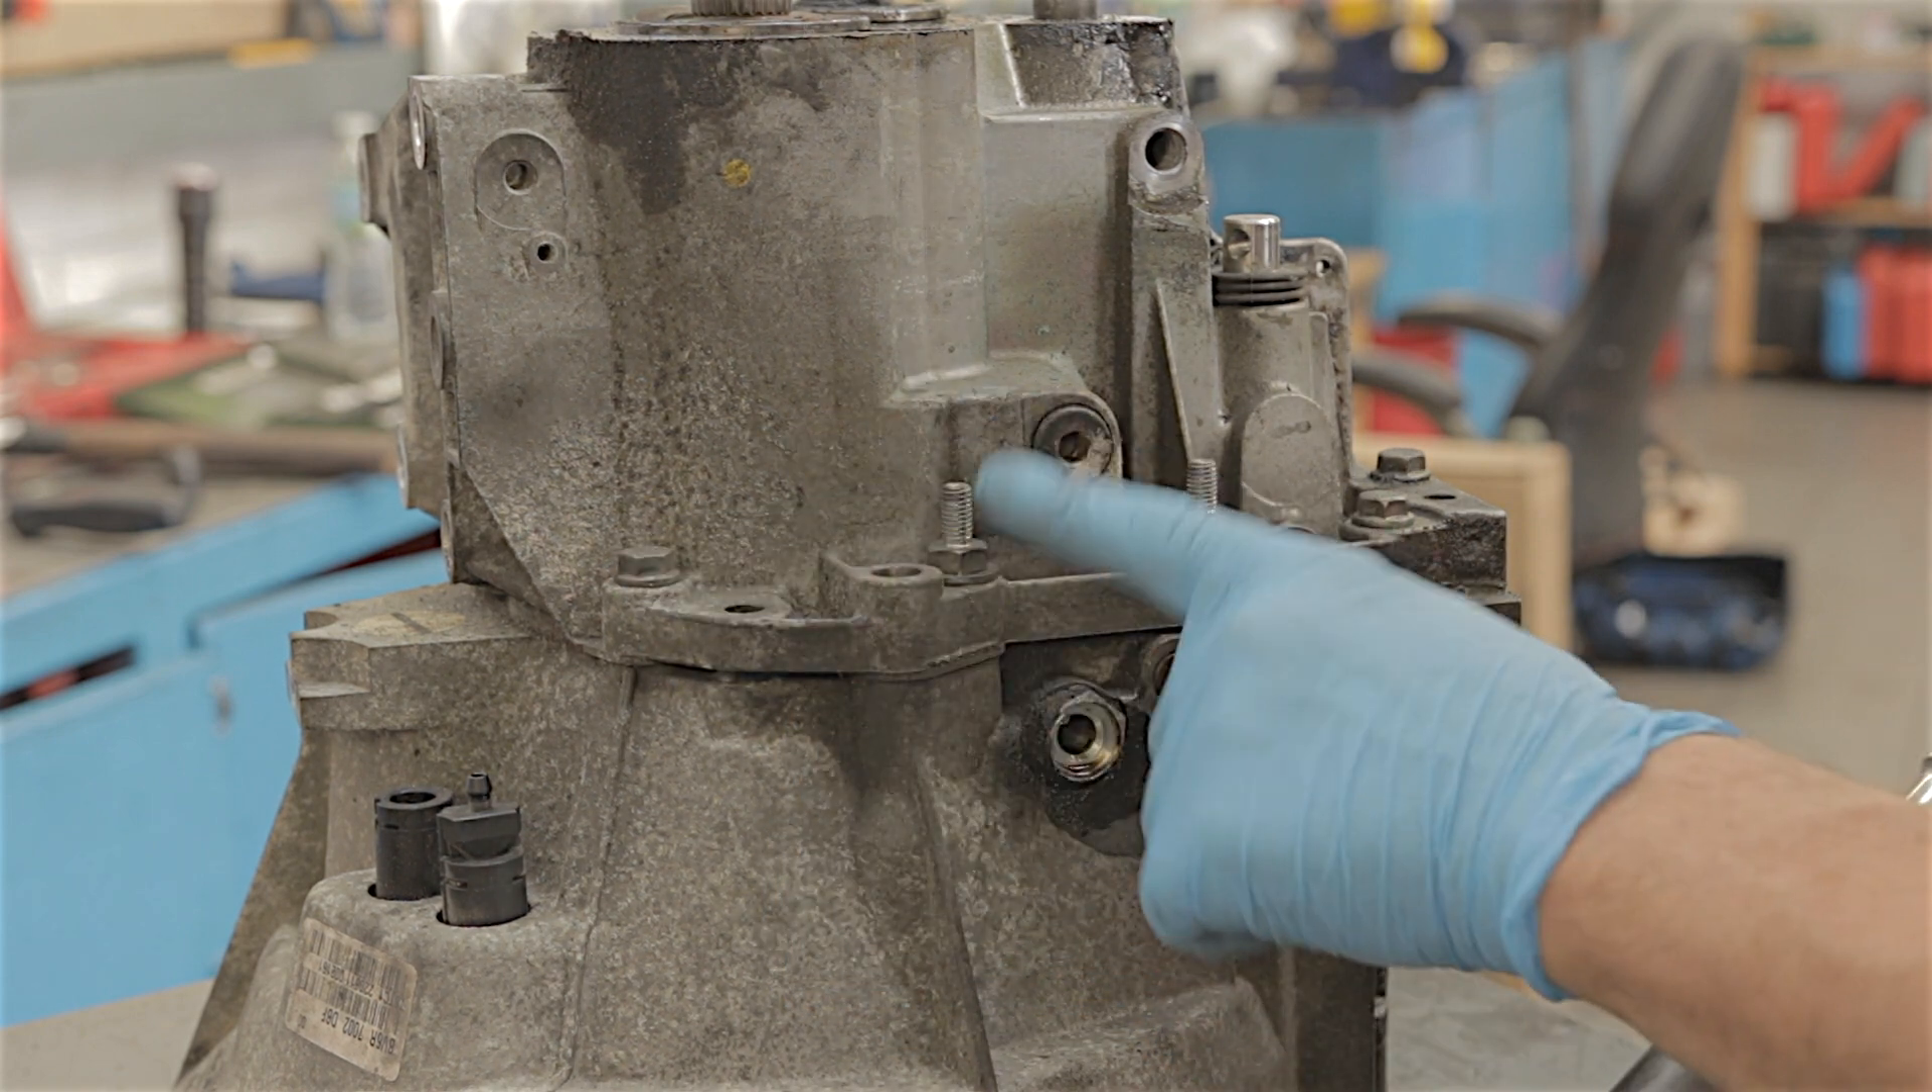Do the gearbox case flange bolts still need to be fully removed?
Yes.